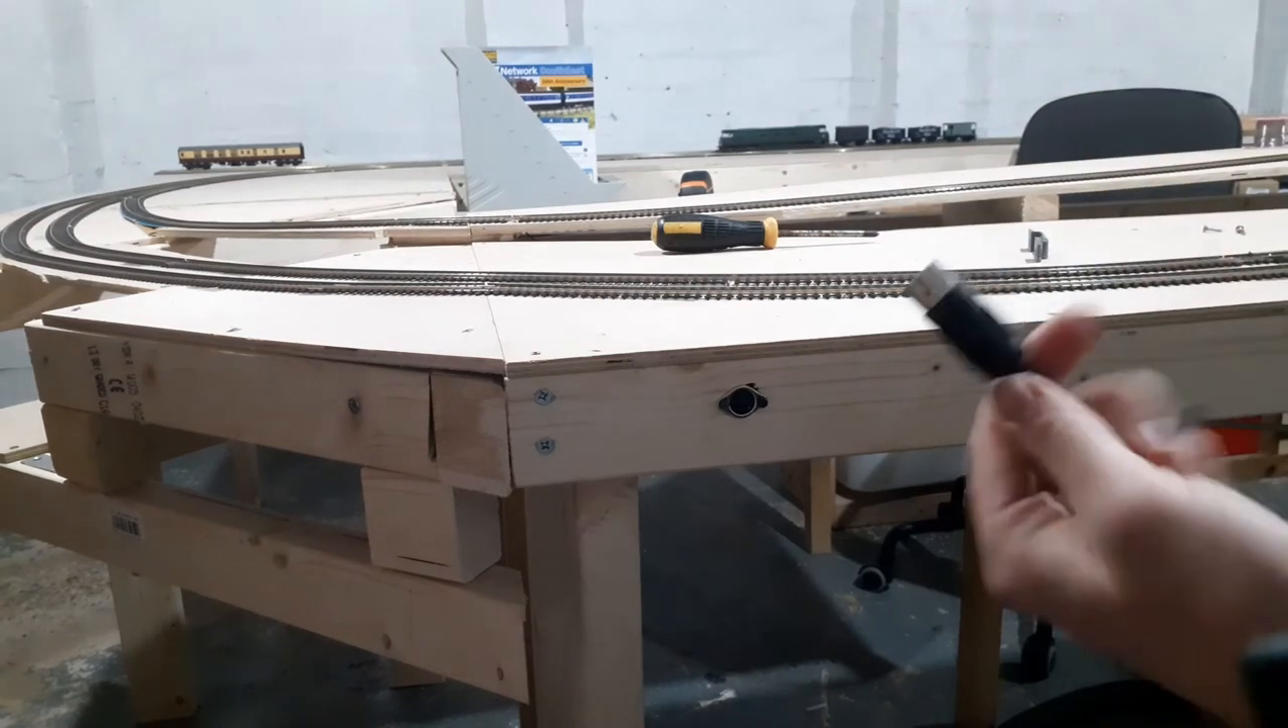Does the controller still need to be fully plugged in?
Yes.